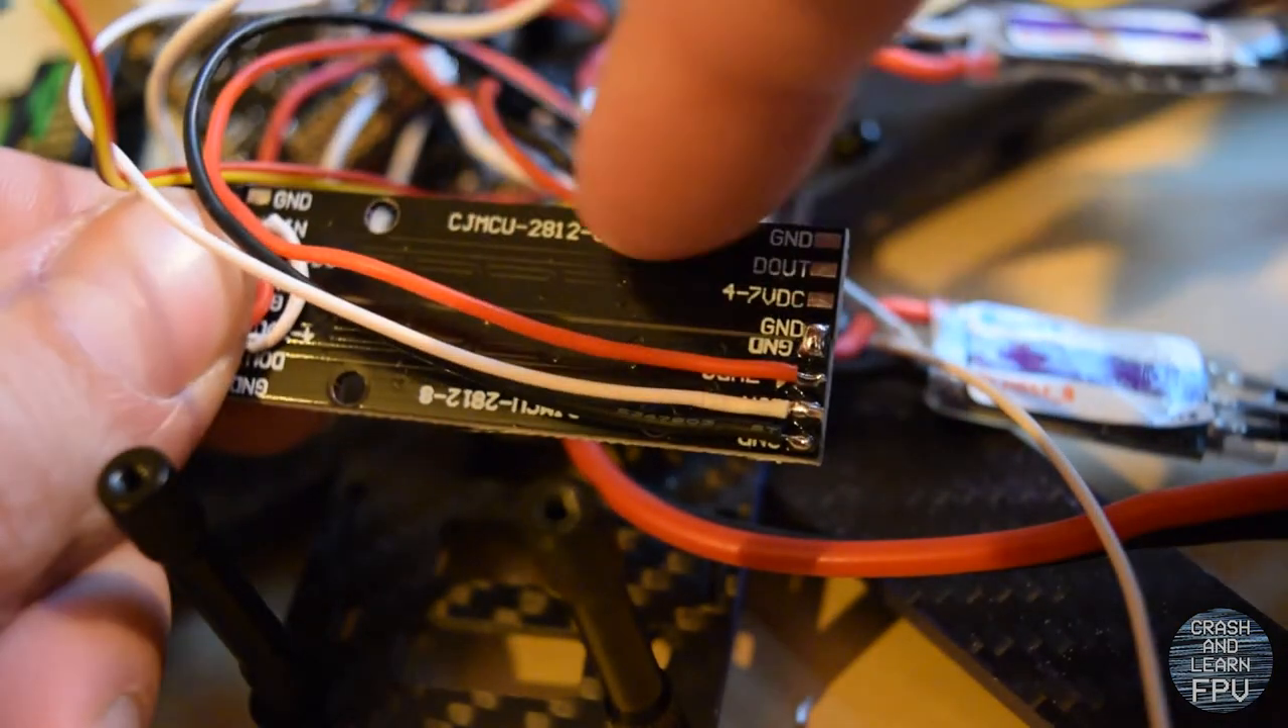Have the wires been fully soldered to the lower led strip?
Yes.